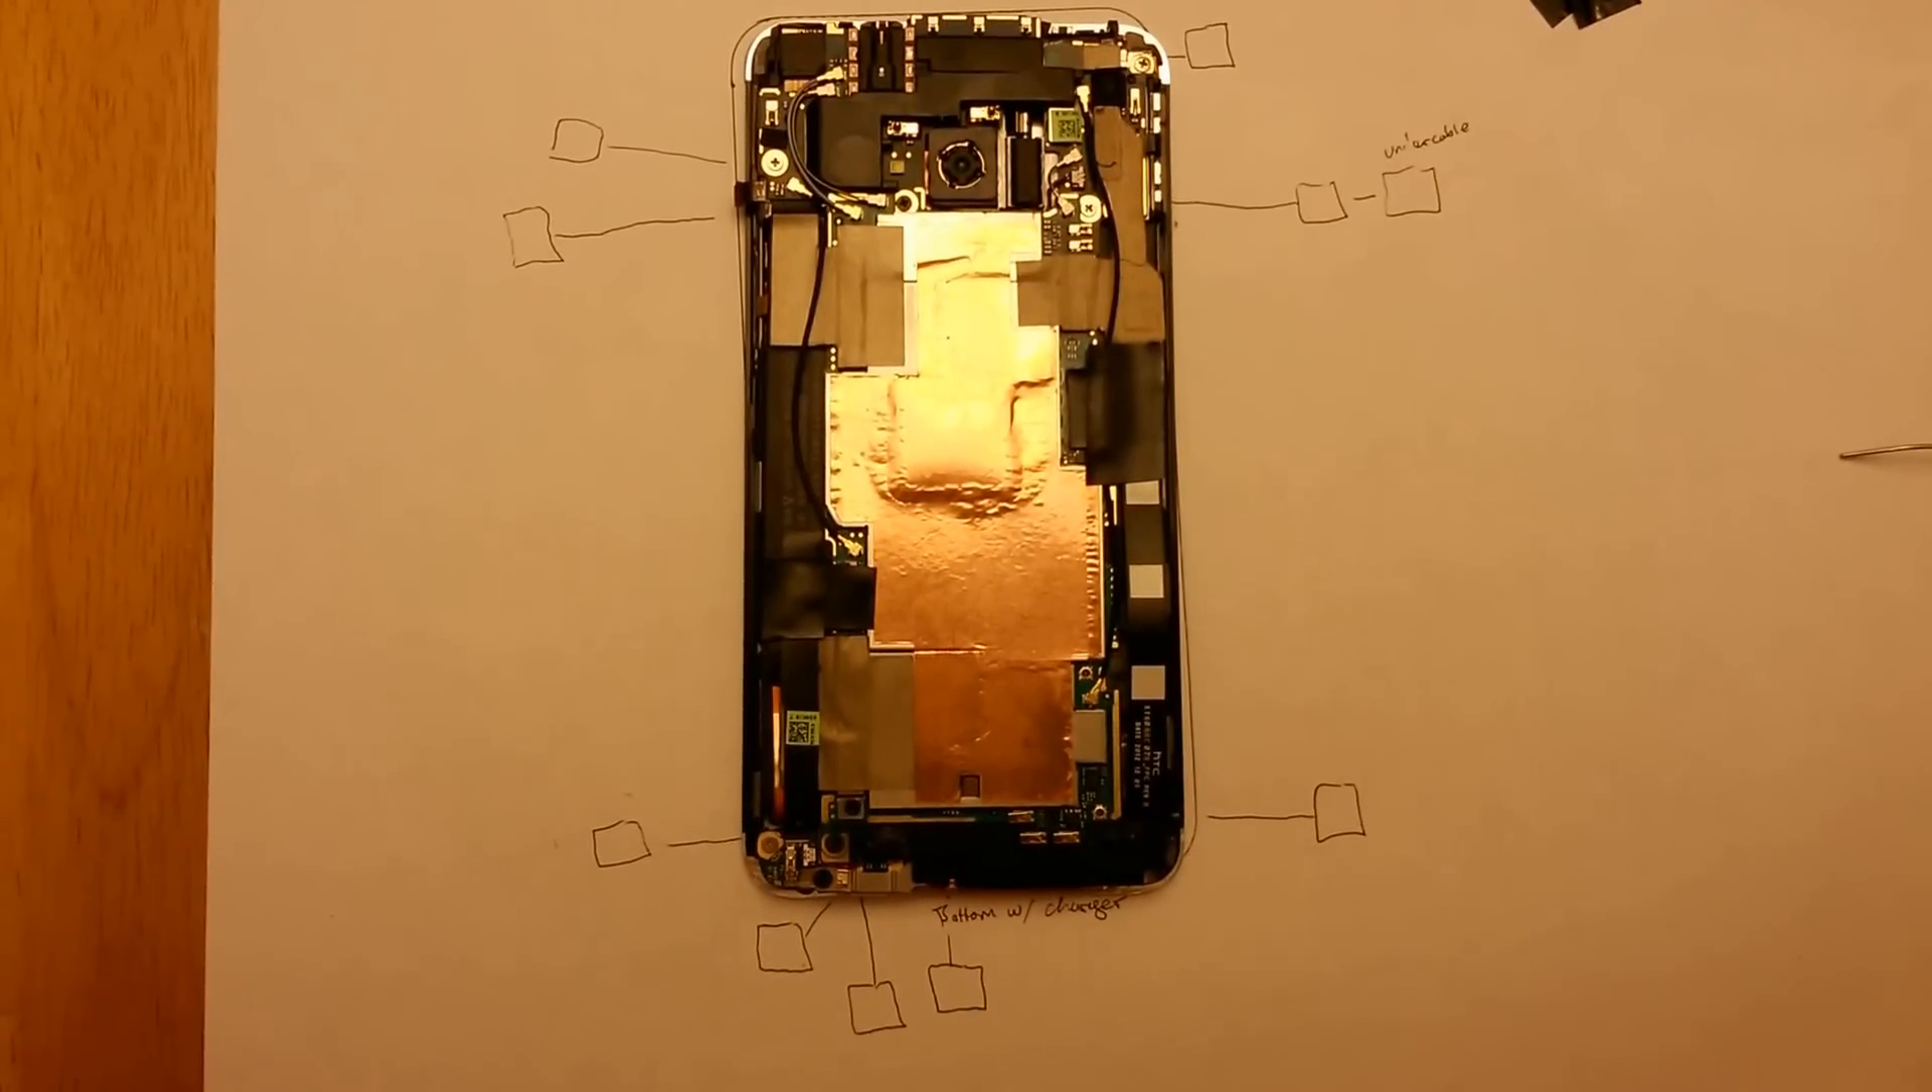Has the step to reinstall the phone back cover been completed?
No.